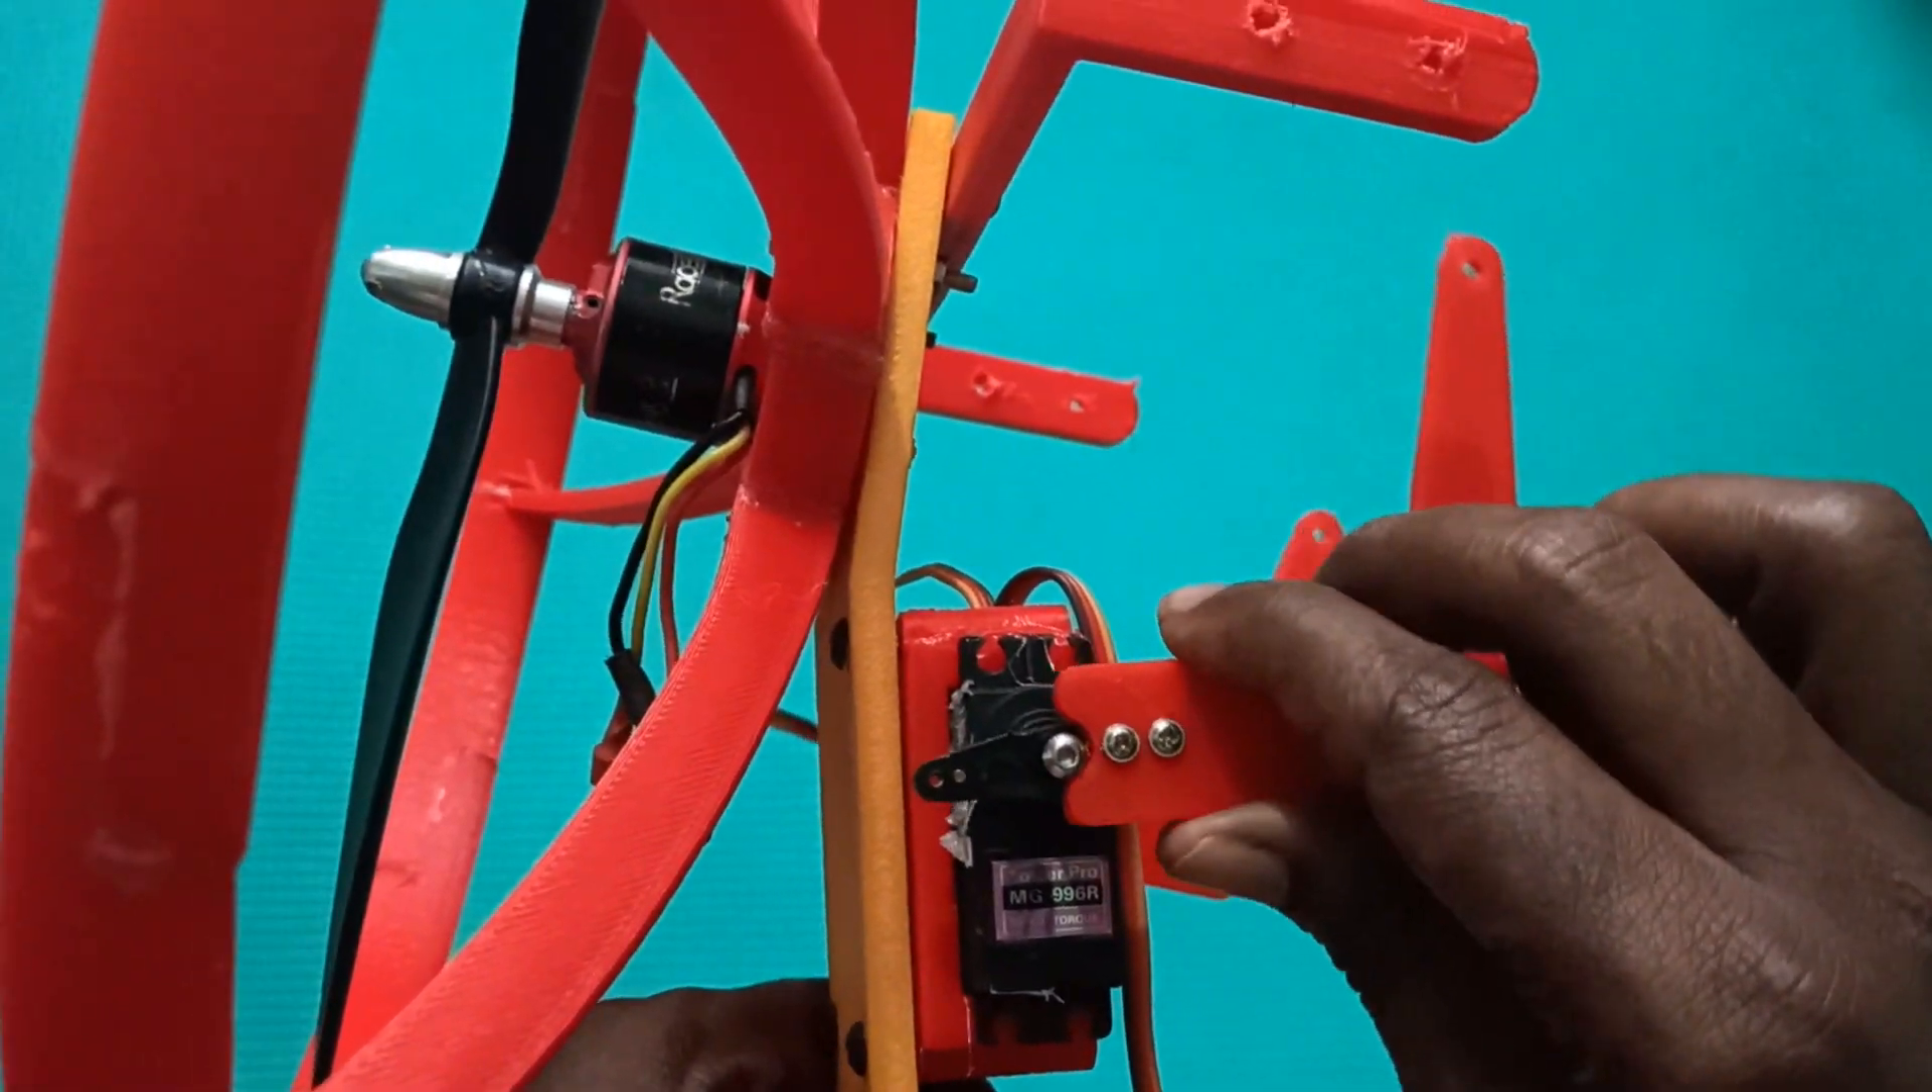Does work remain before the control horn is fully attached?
No.